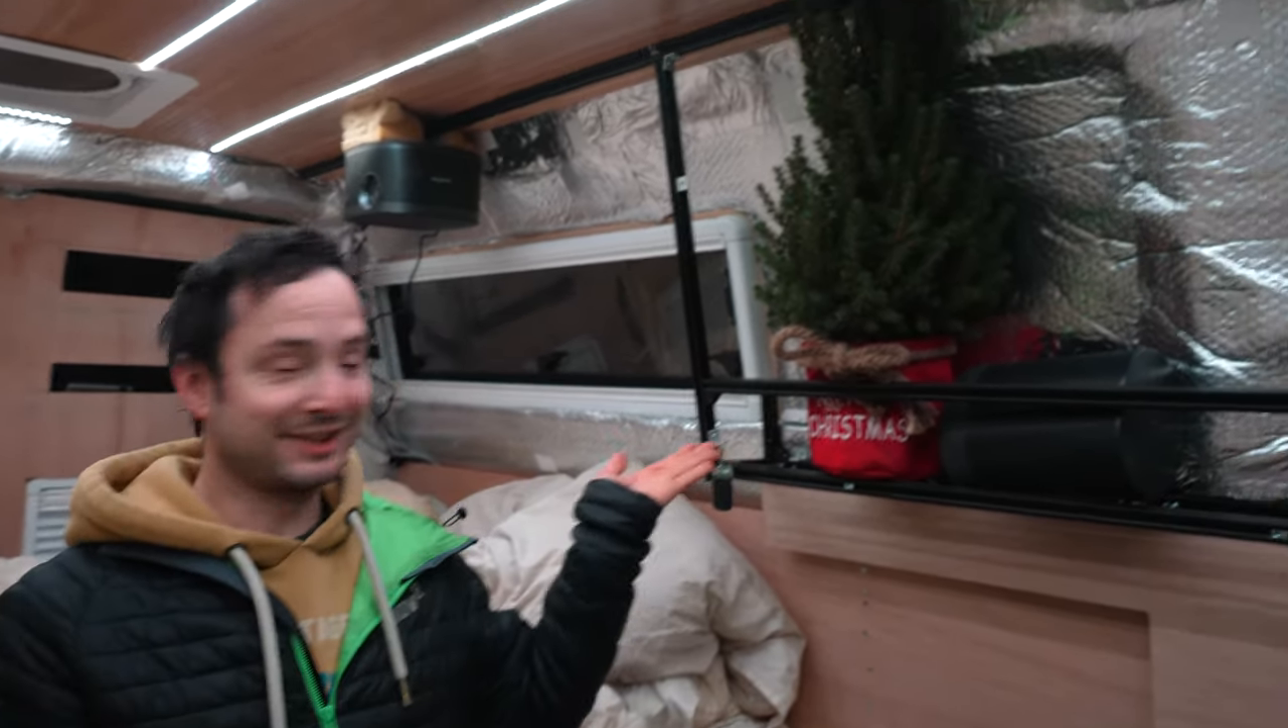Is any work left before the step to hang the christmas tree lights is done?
Yes.